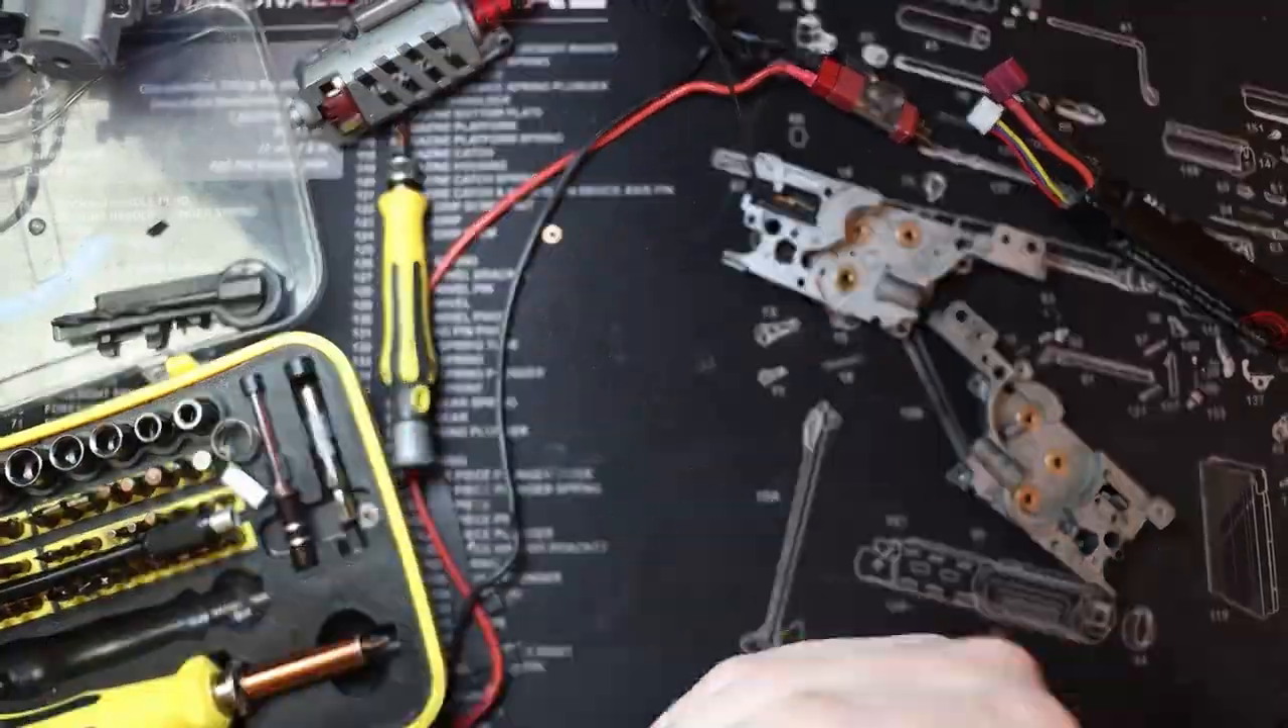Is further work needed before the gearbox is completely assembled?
Yes.